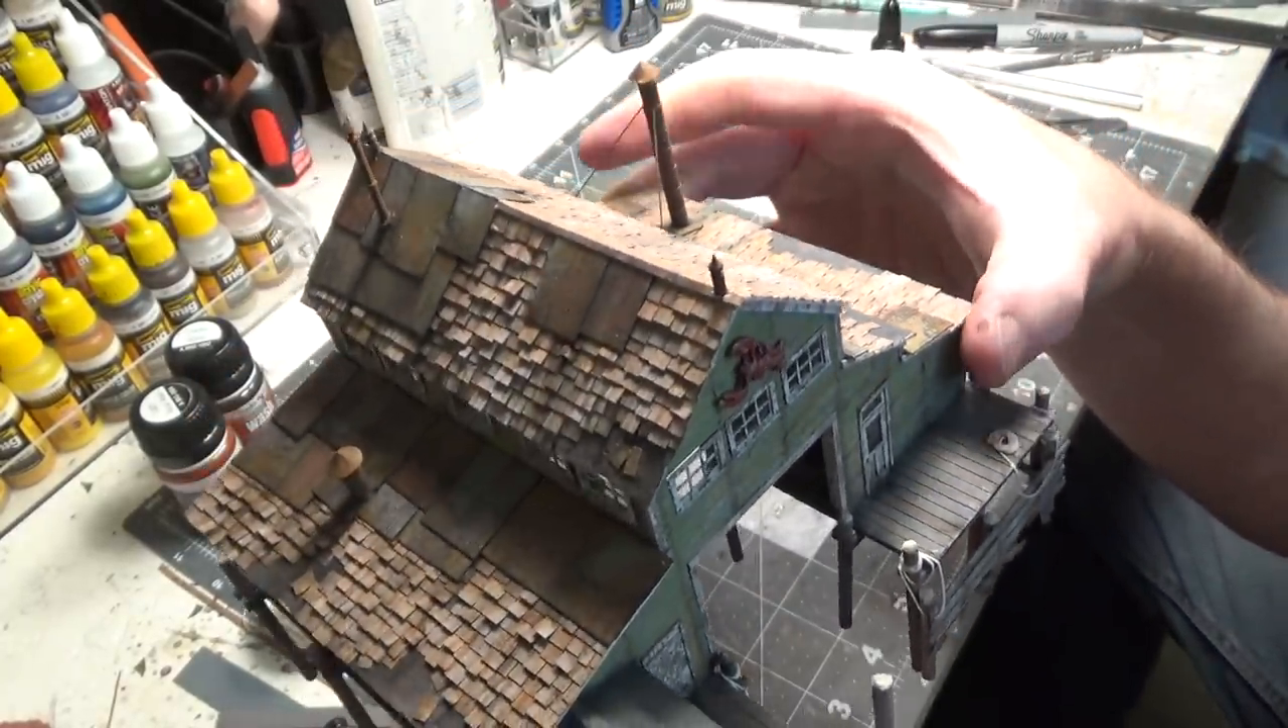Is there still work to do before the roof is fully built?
No.